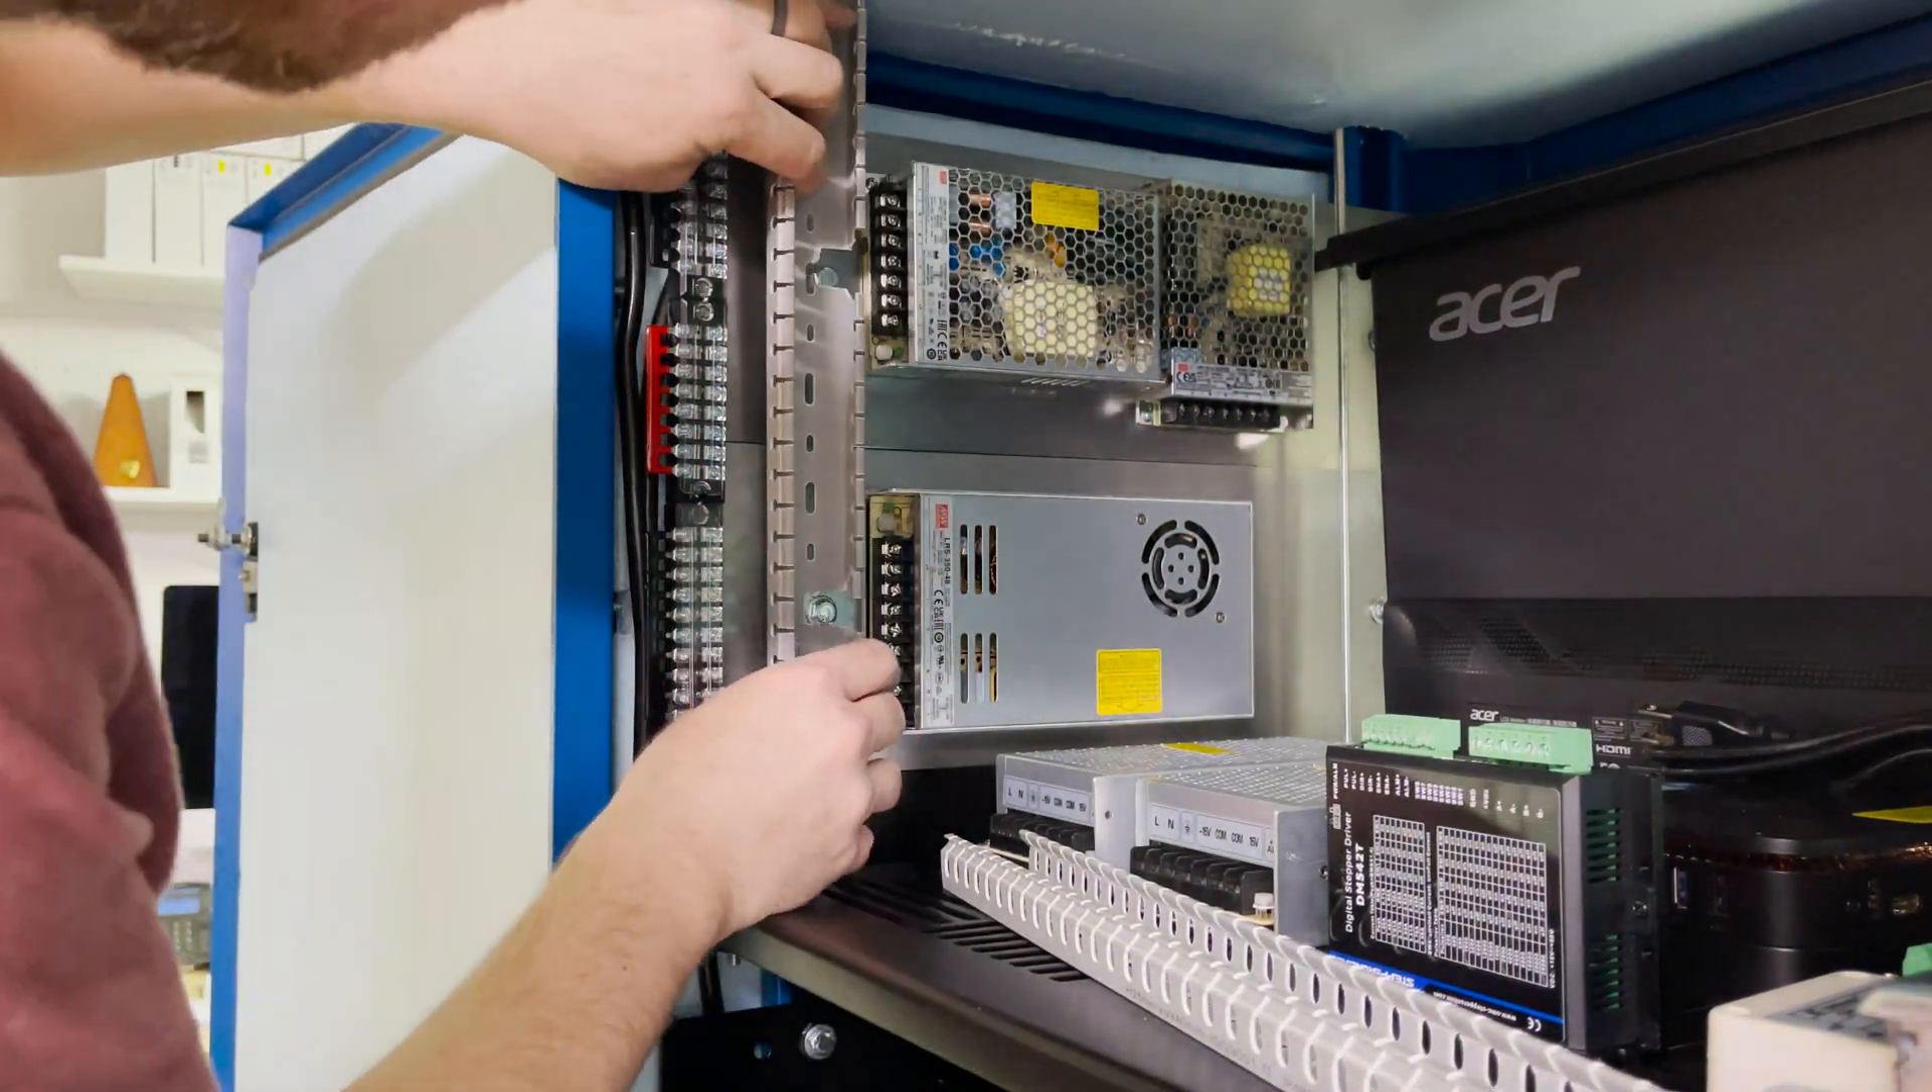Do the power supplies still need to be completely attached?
No.